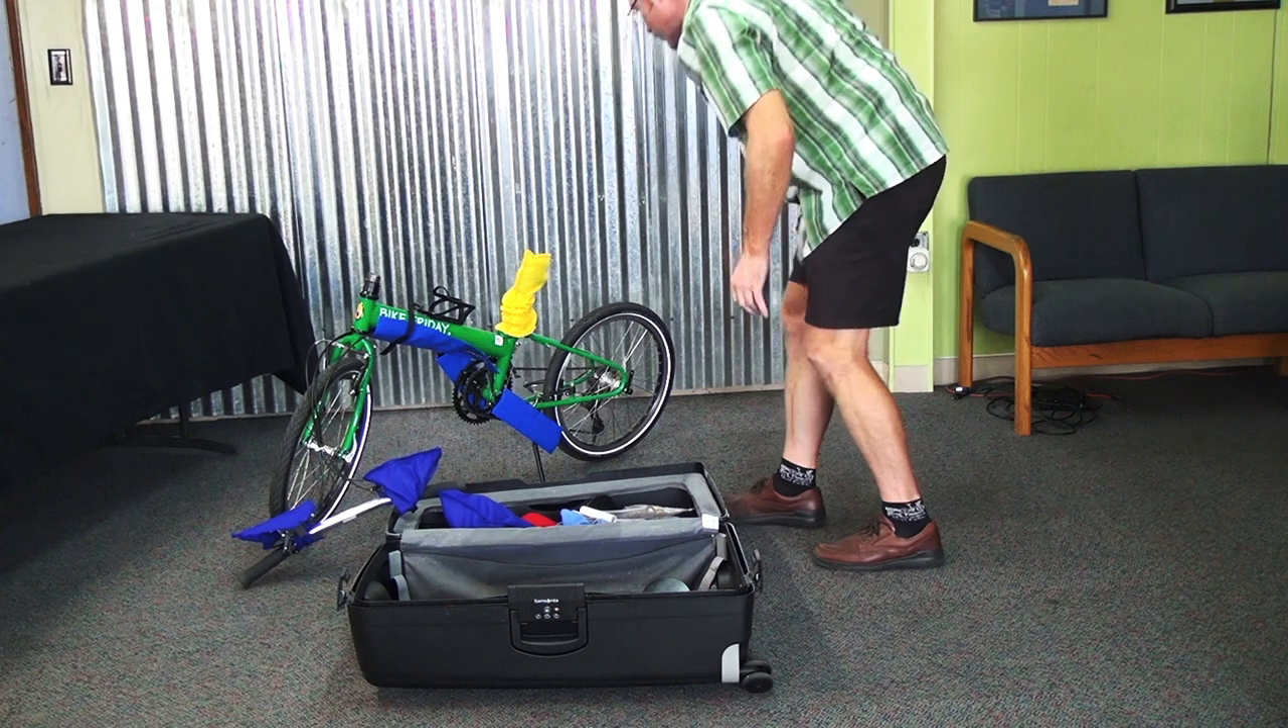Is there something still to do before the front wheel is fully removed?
Yes.